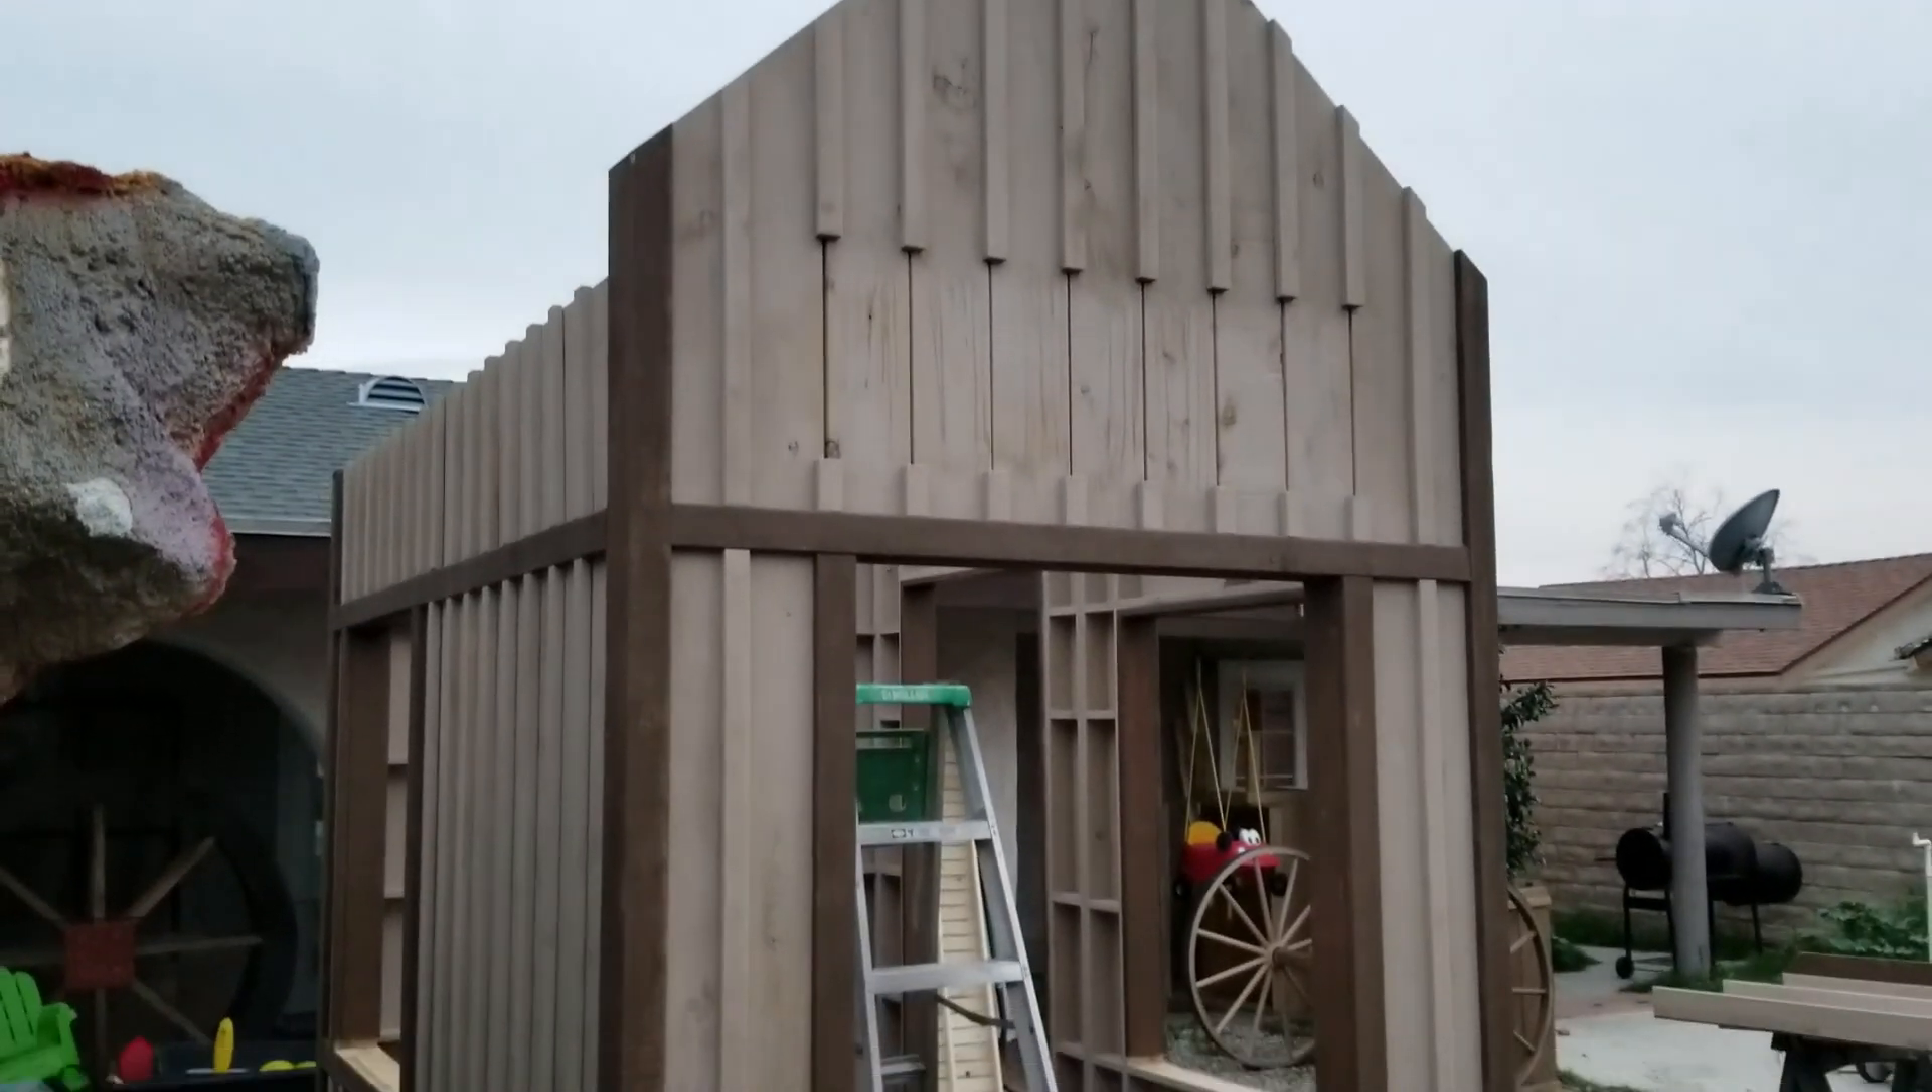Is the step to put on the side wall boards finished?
Yes.